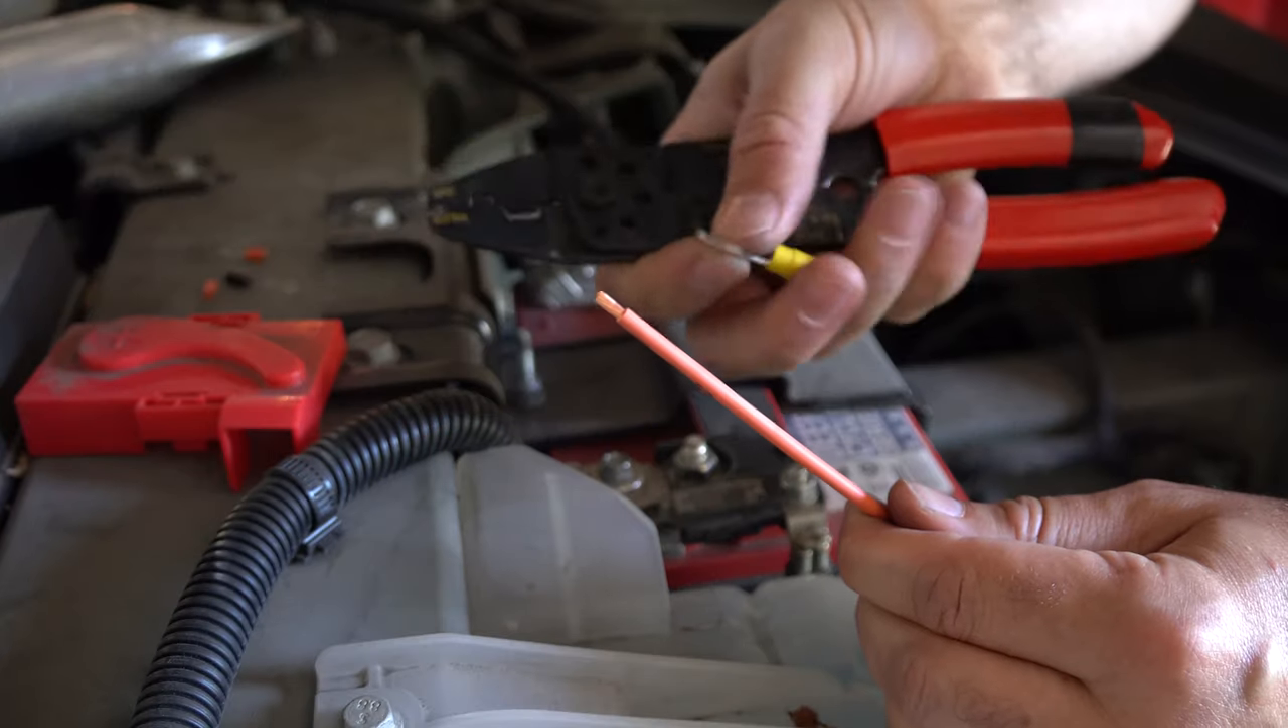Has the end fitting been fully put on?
No.